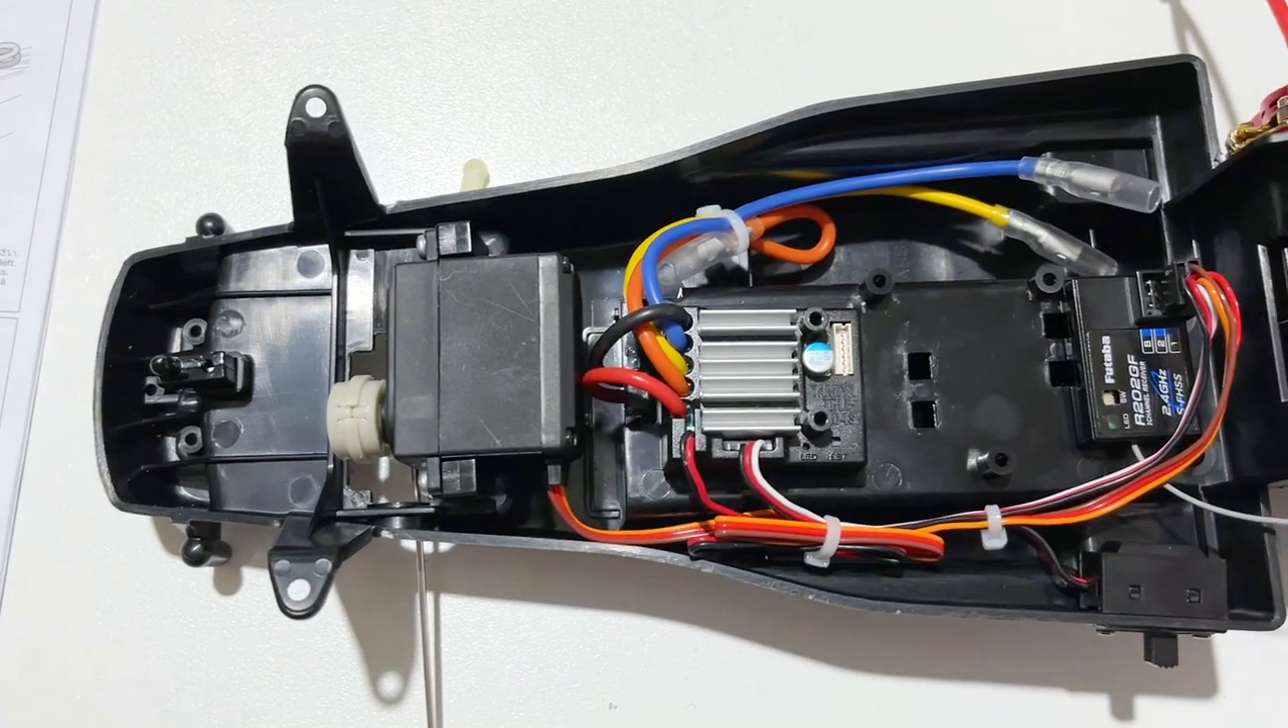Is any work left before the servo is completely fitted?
No.